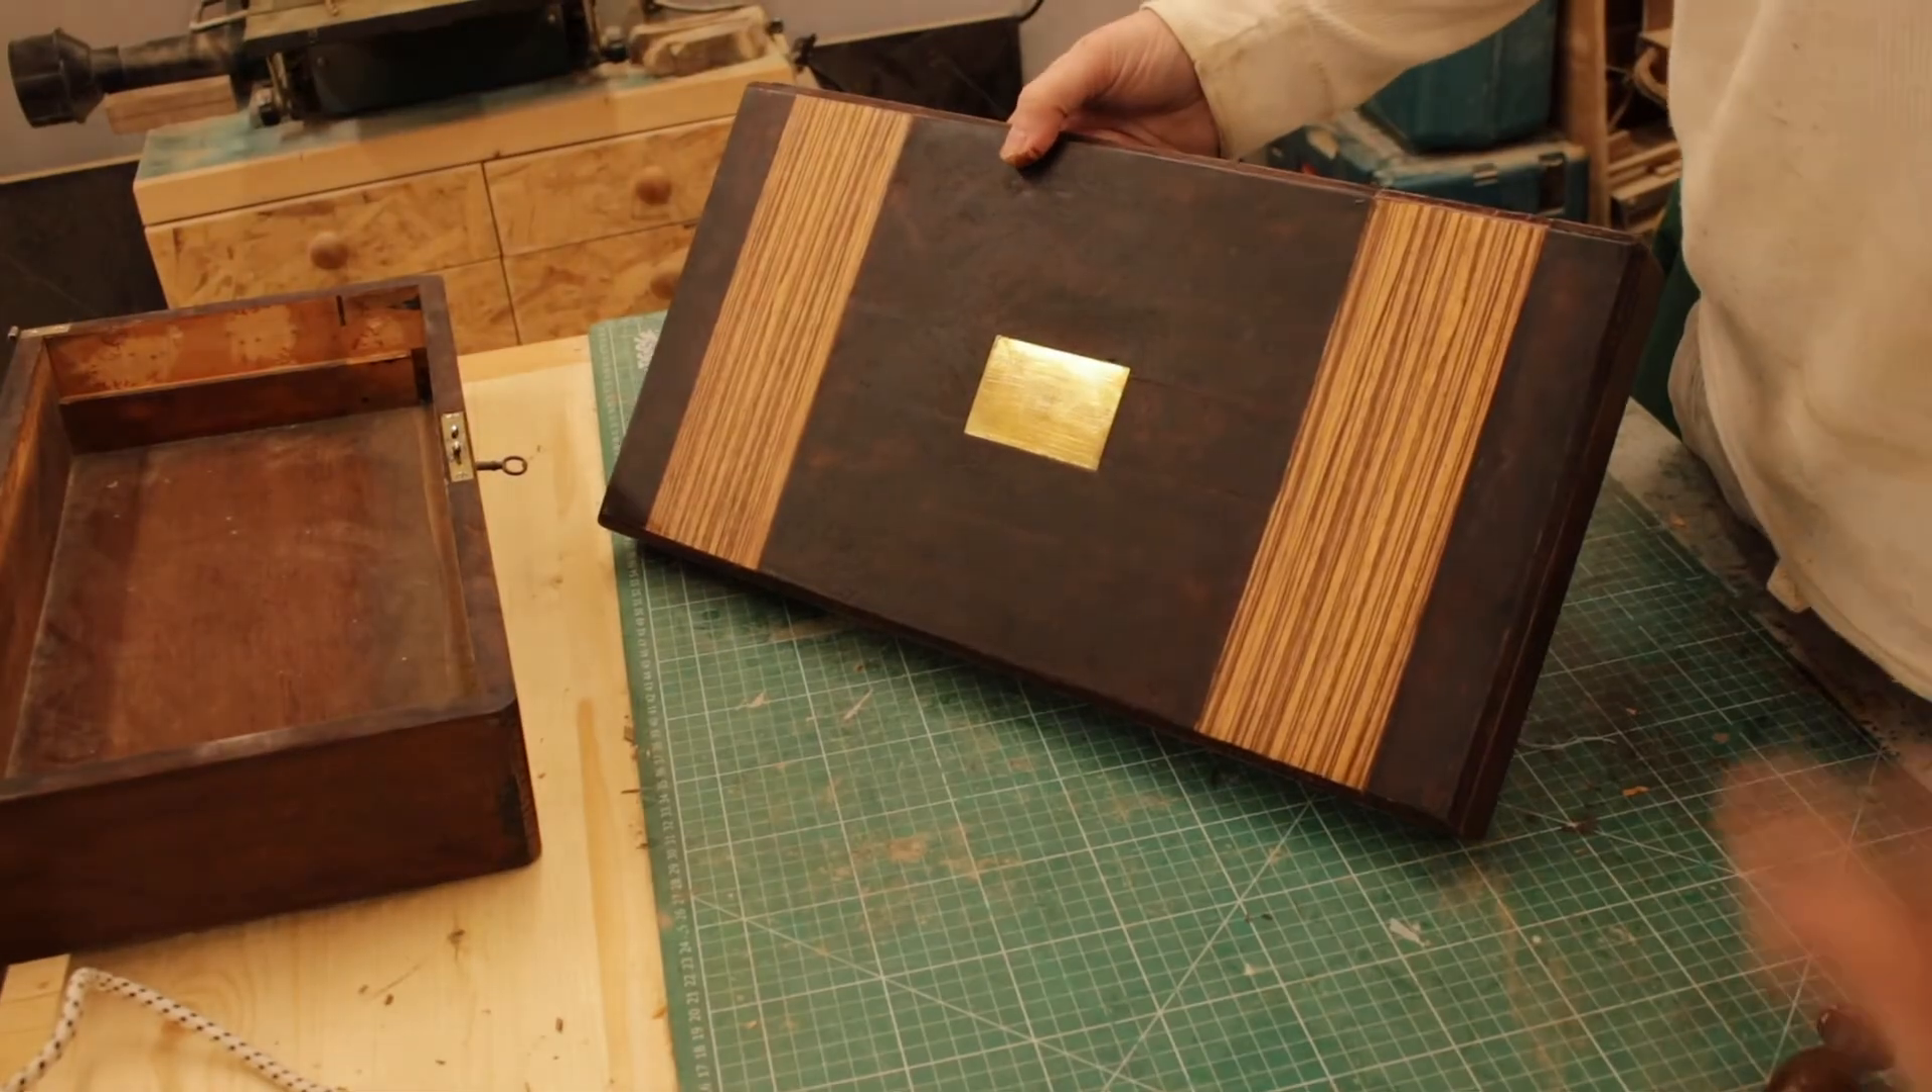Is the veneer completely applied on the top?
Yes.